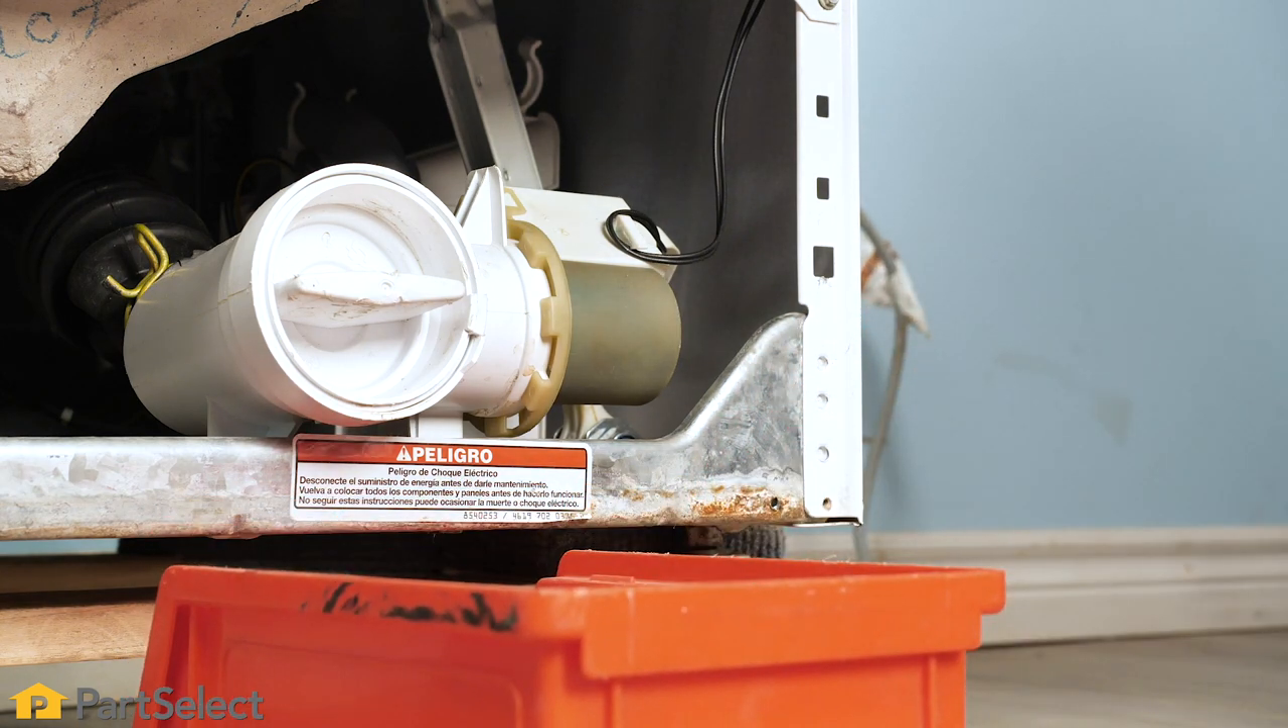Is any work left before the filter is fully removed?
Yes.